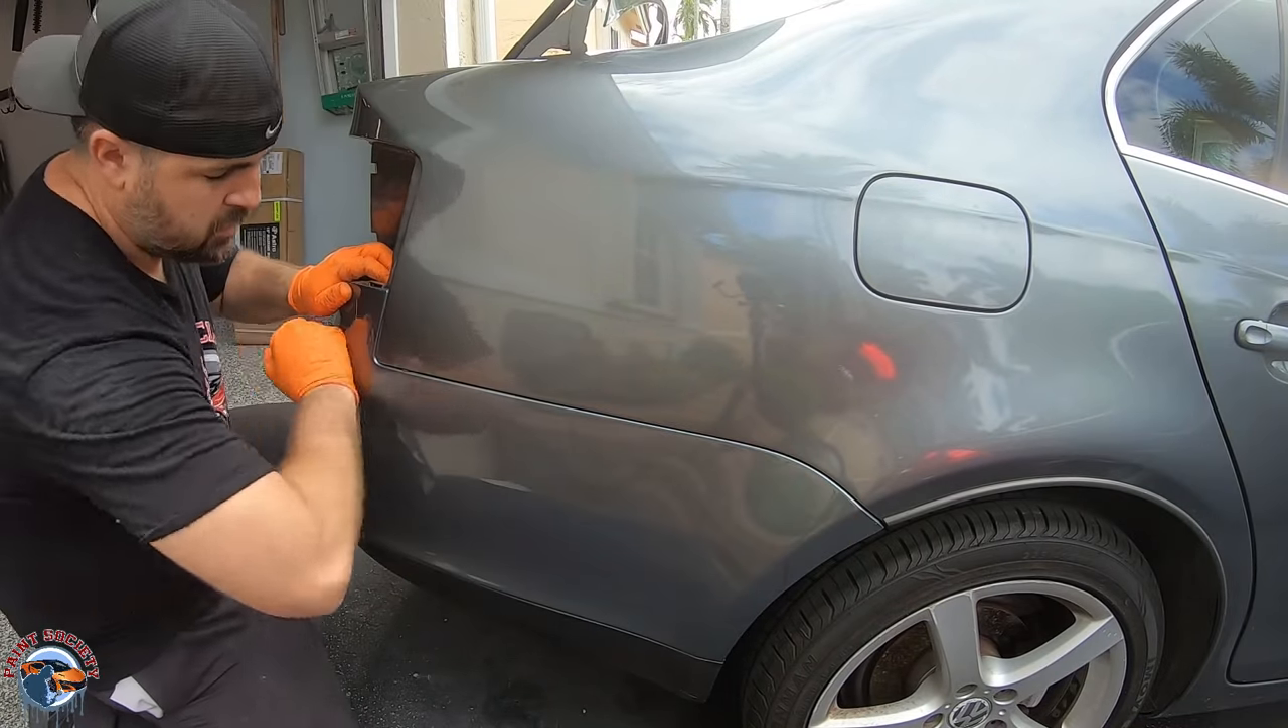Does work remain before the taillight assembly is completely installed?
Yes.